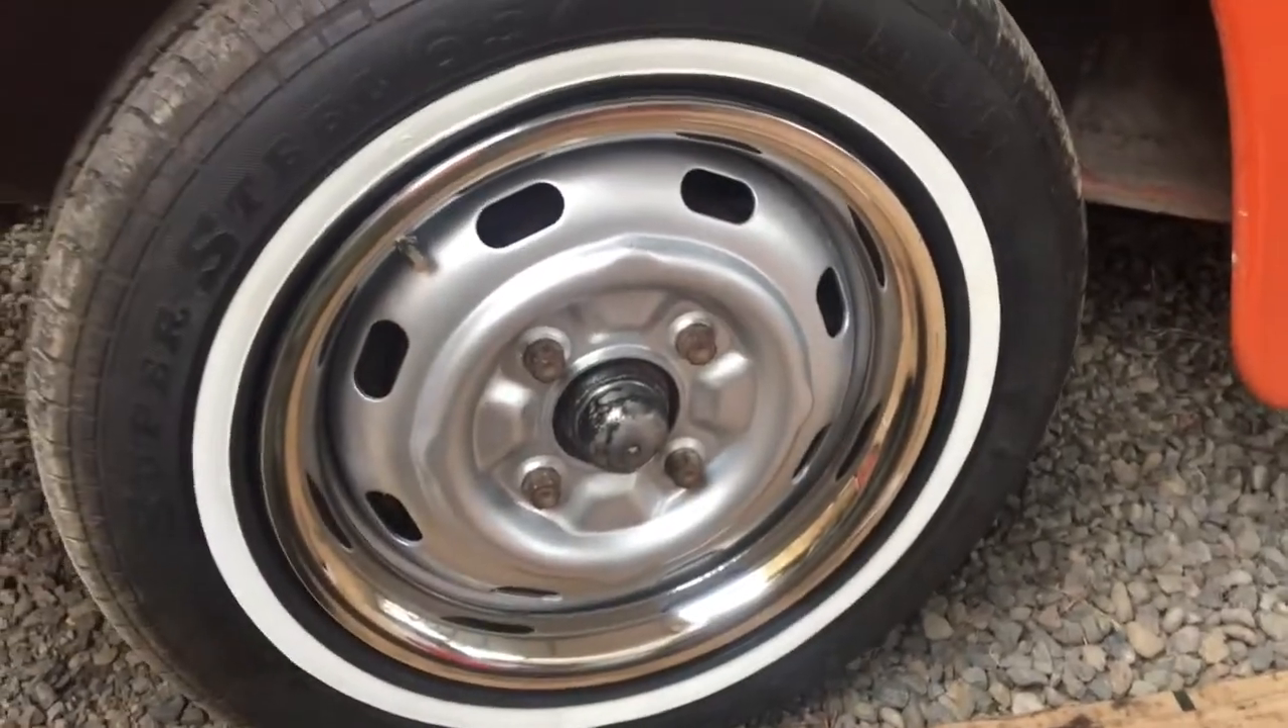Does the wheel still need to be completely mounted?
No.